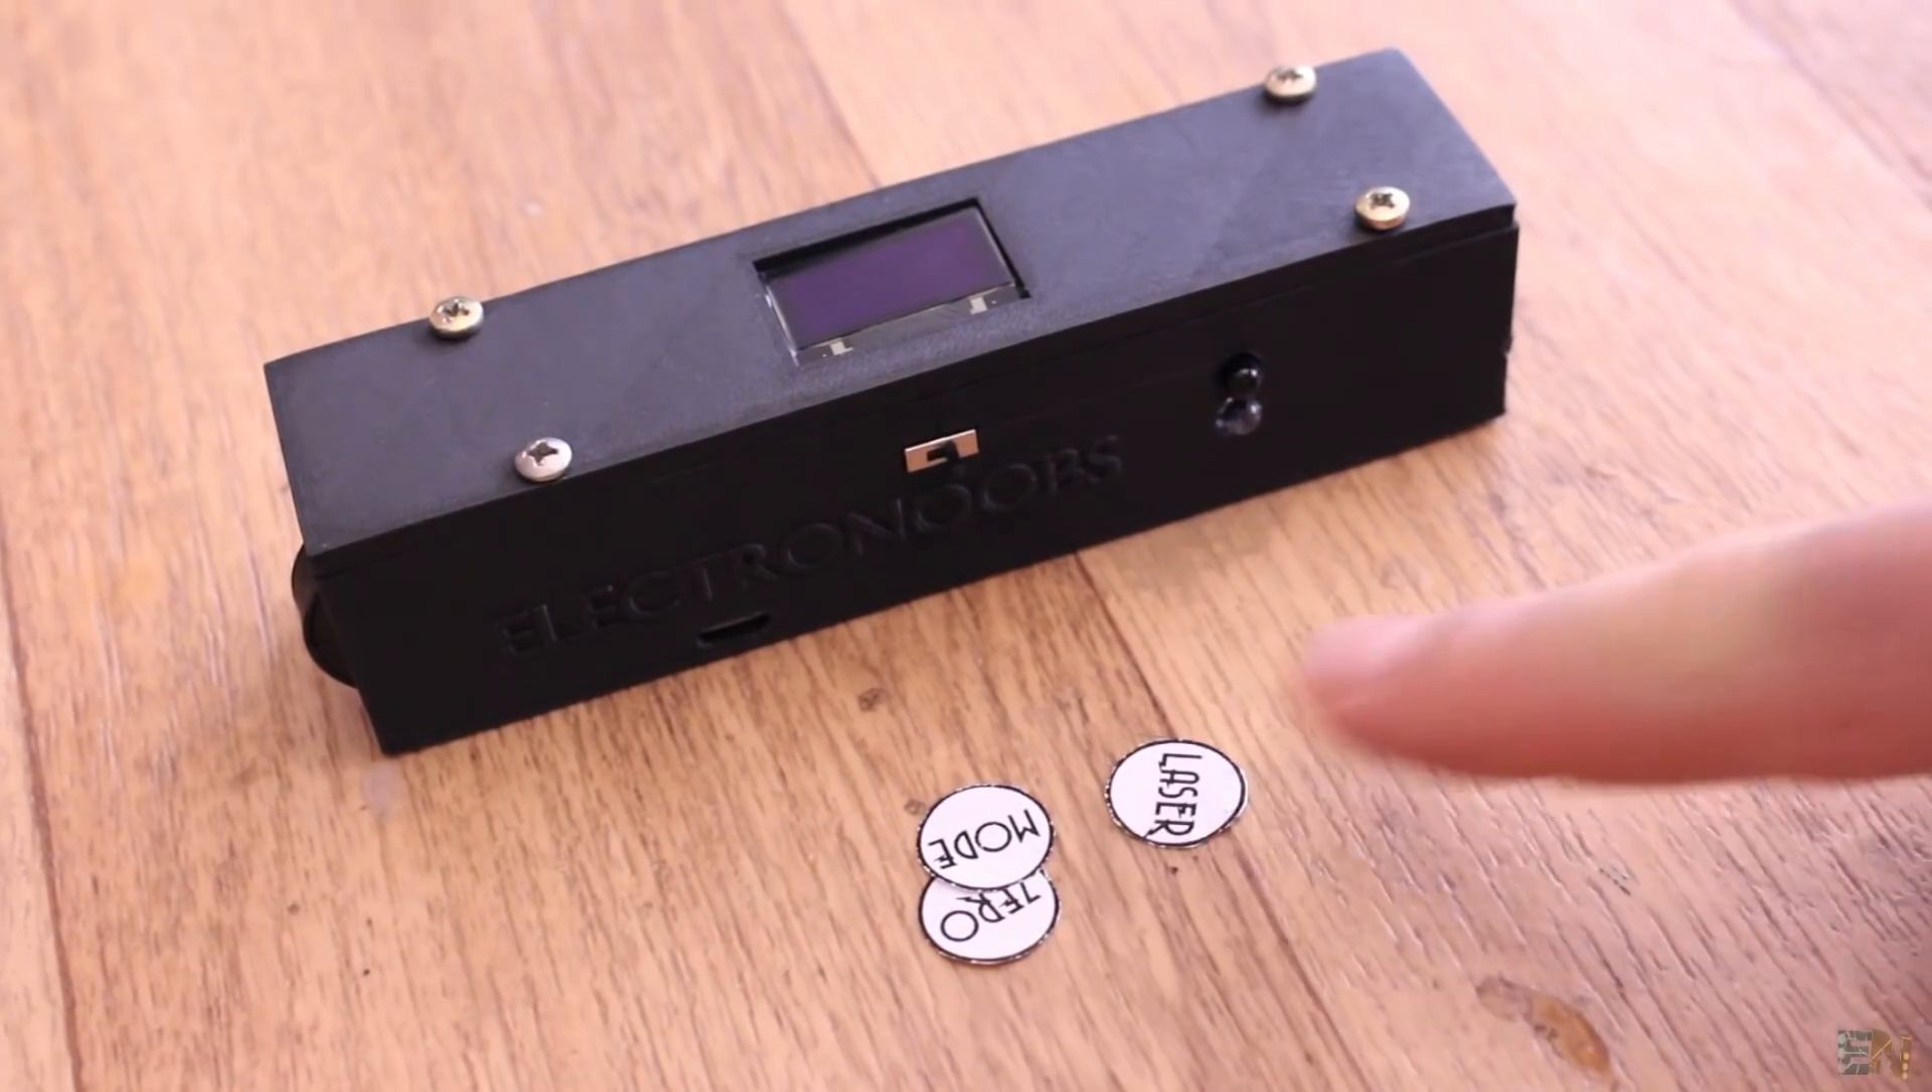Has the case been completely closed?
Yes.